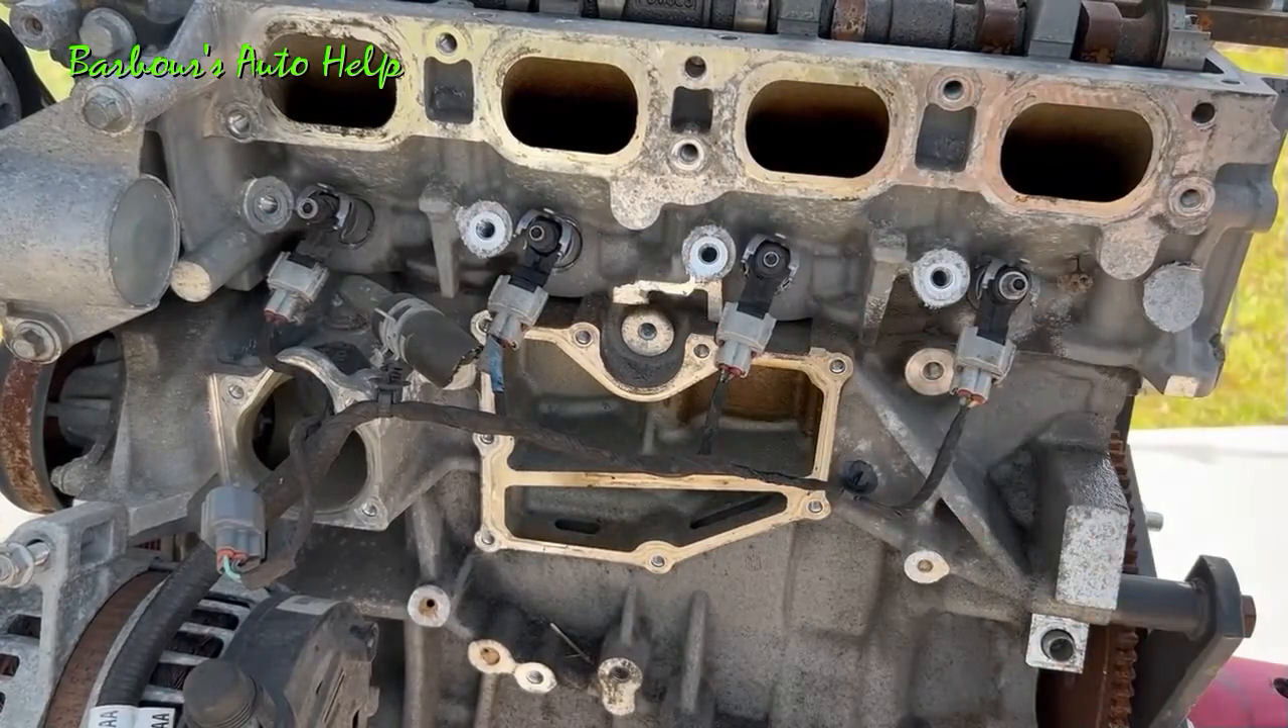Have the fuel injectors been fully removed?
No.